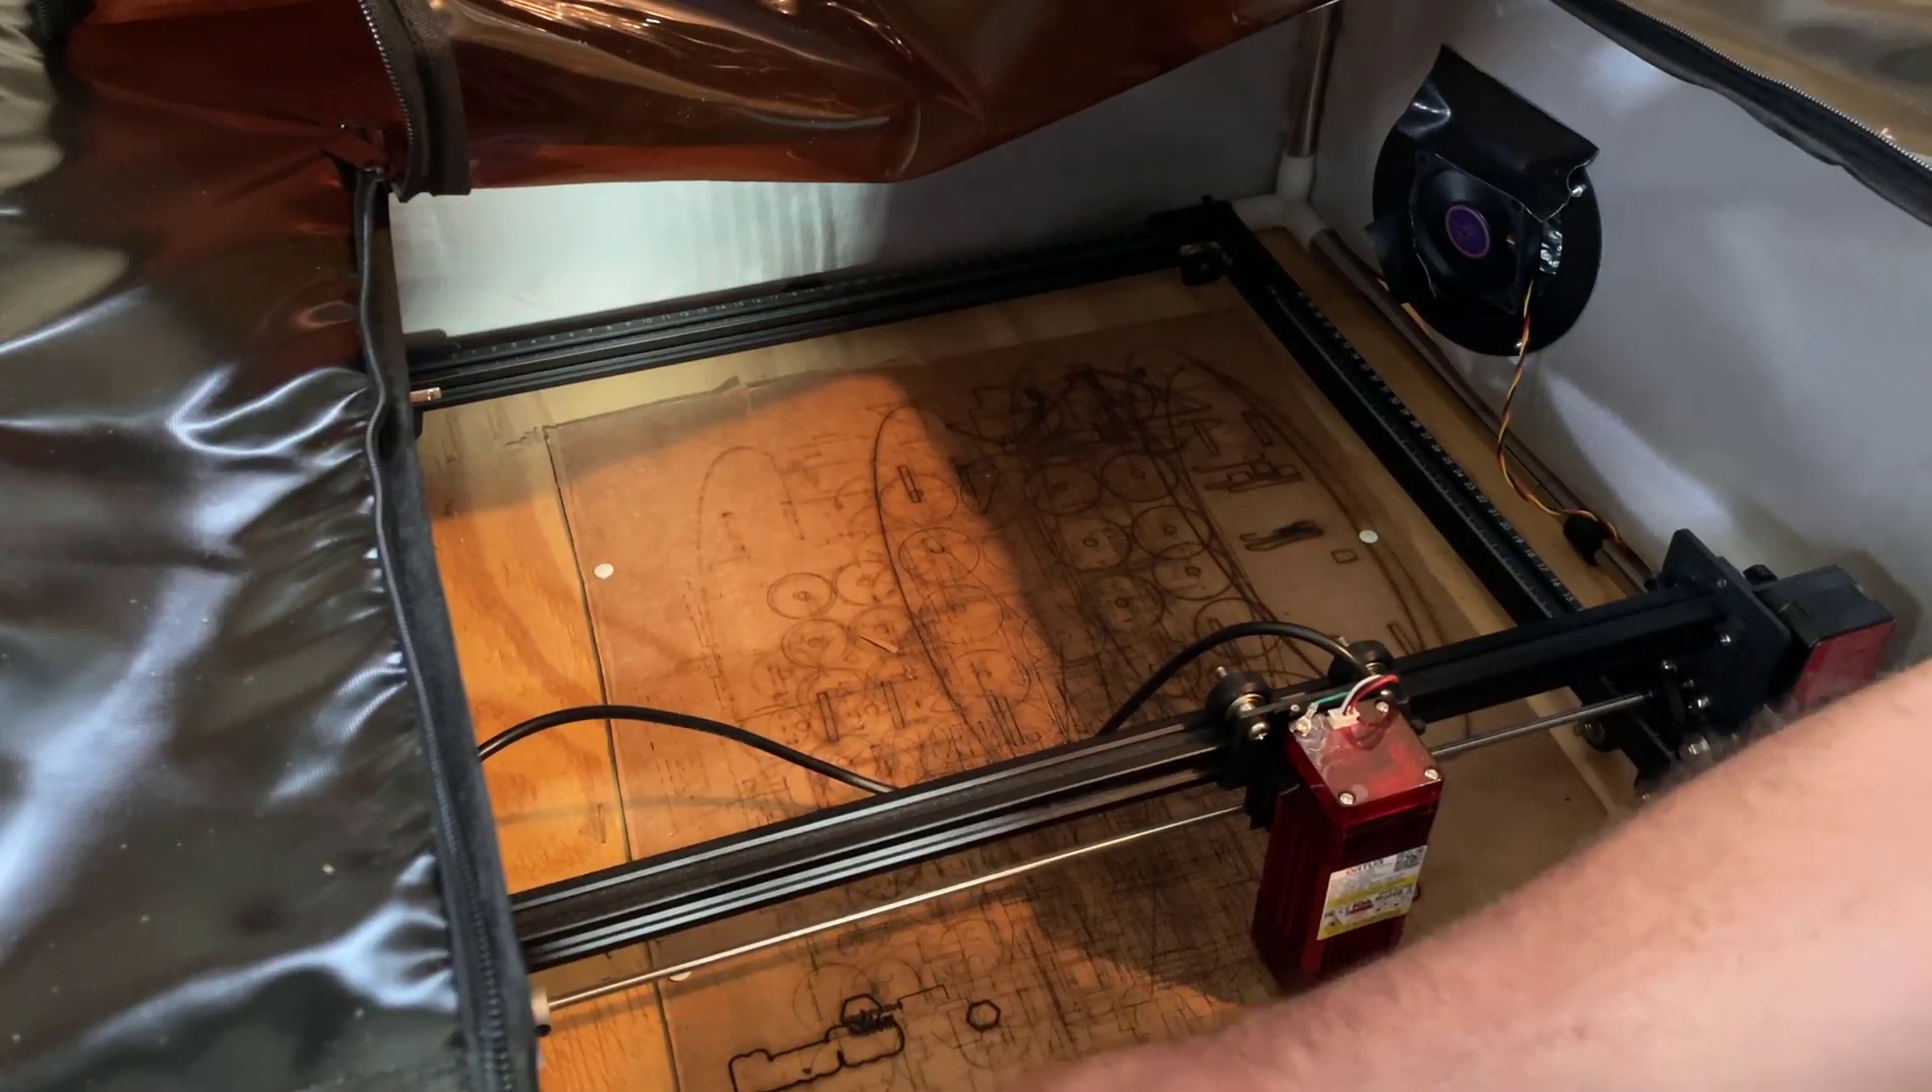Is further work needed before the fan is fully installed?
No.